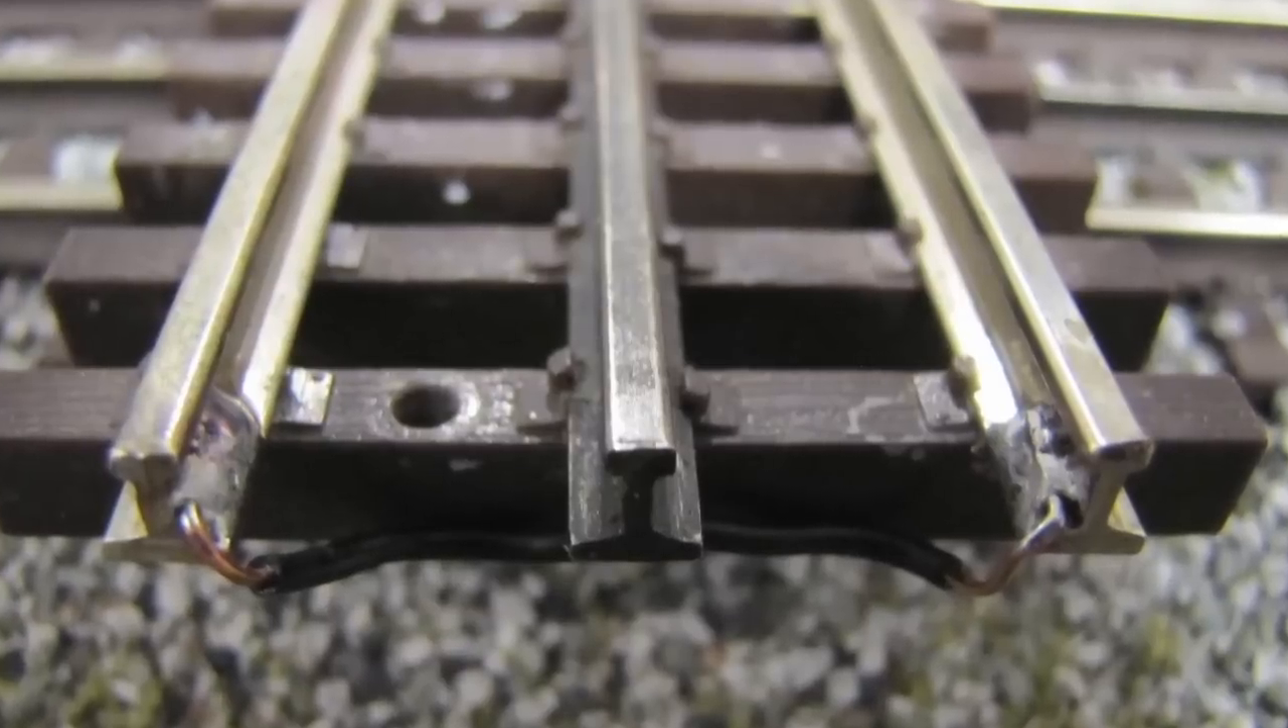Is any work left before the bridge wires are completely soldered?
No.